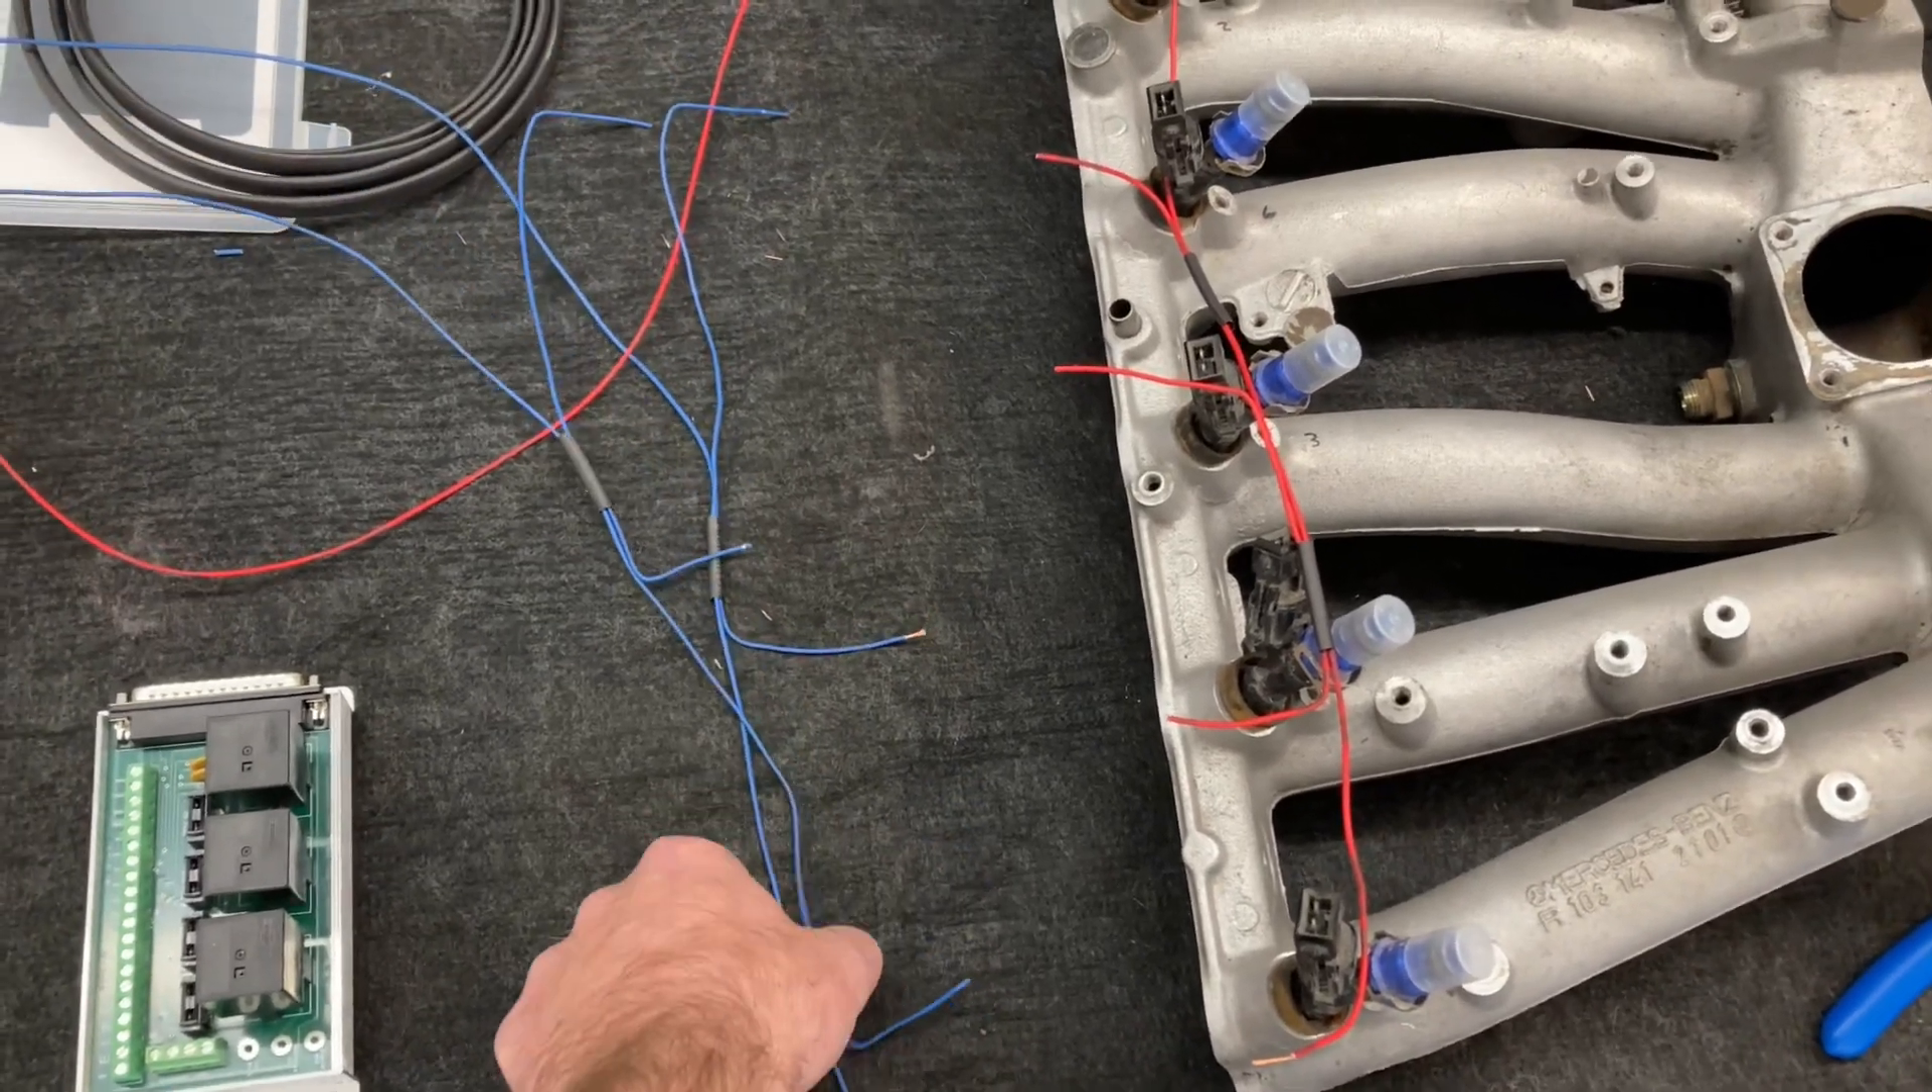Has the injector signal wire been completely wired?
No.